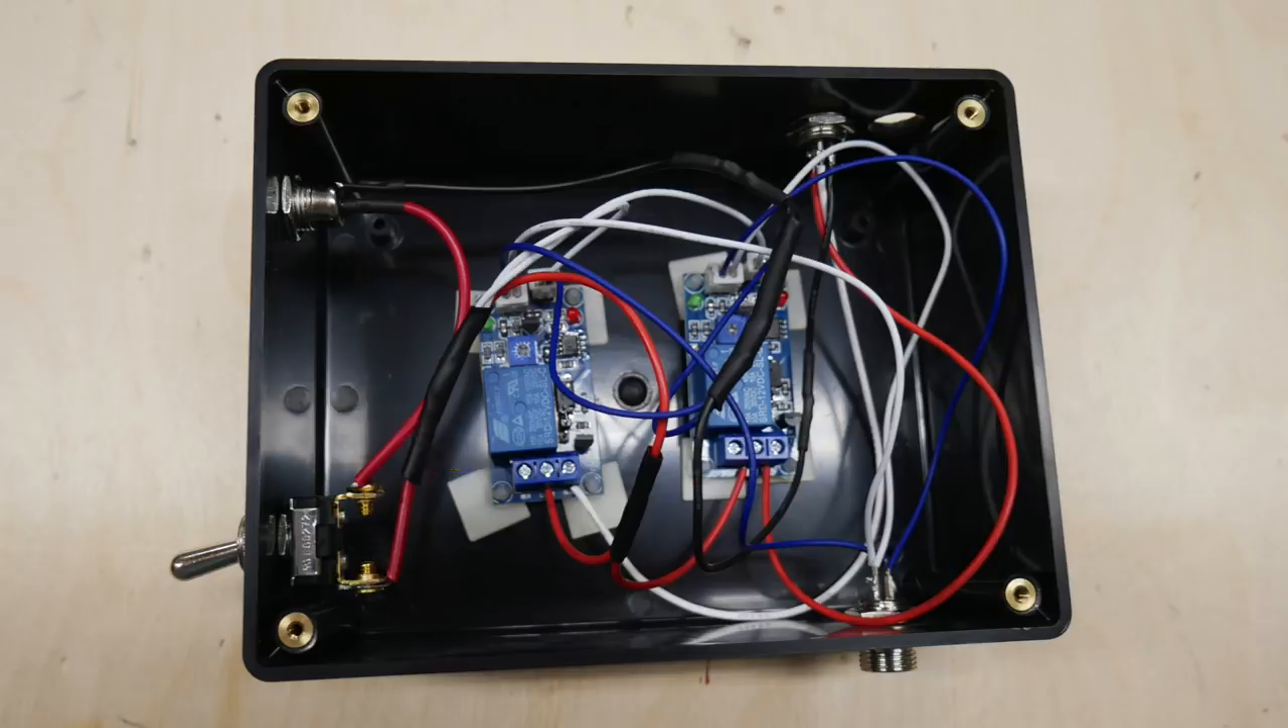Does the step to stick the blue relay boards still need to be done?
No.